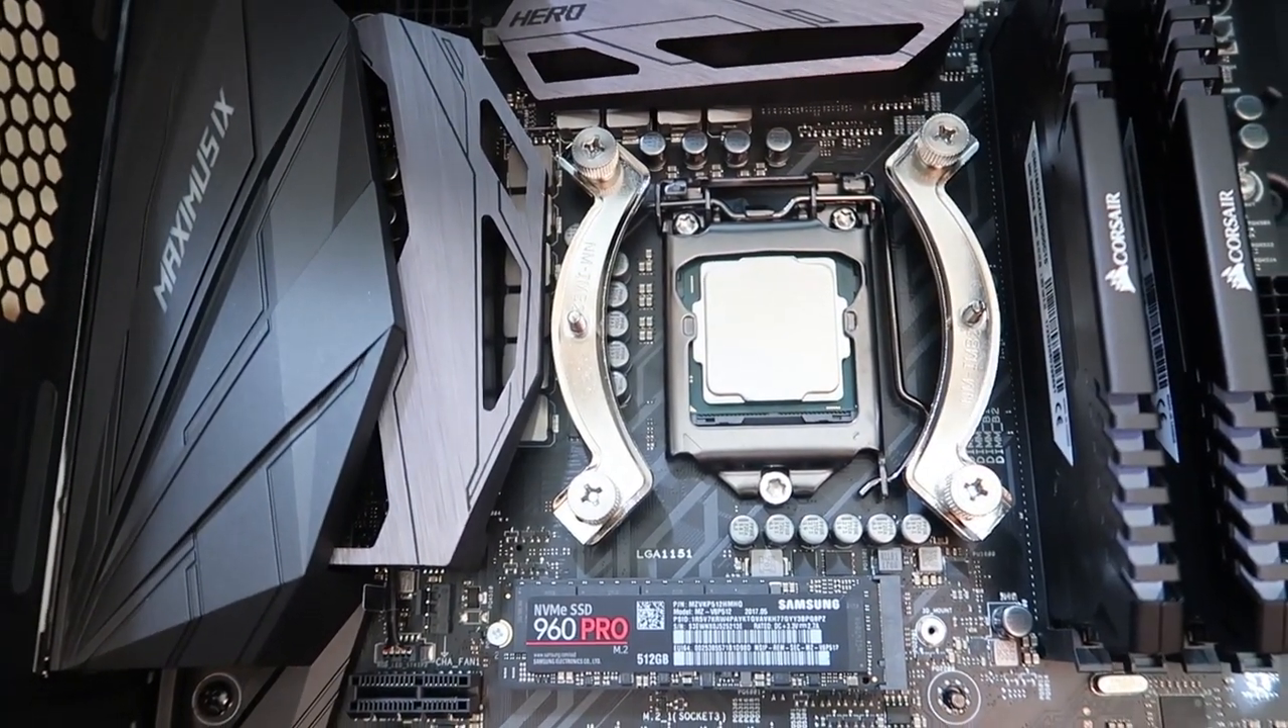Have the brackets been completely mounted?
Yes.